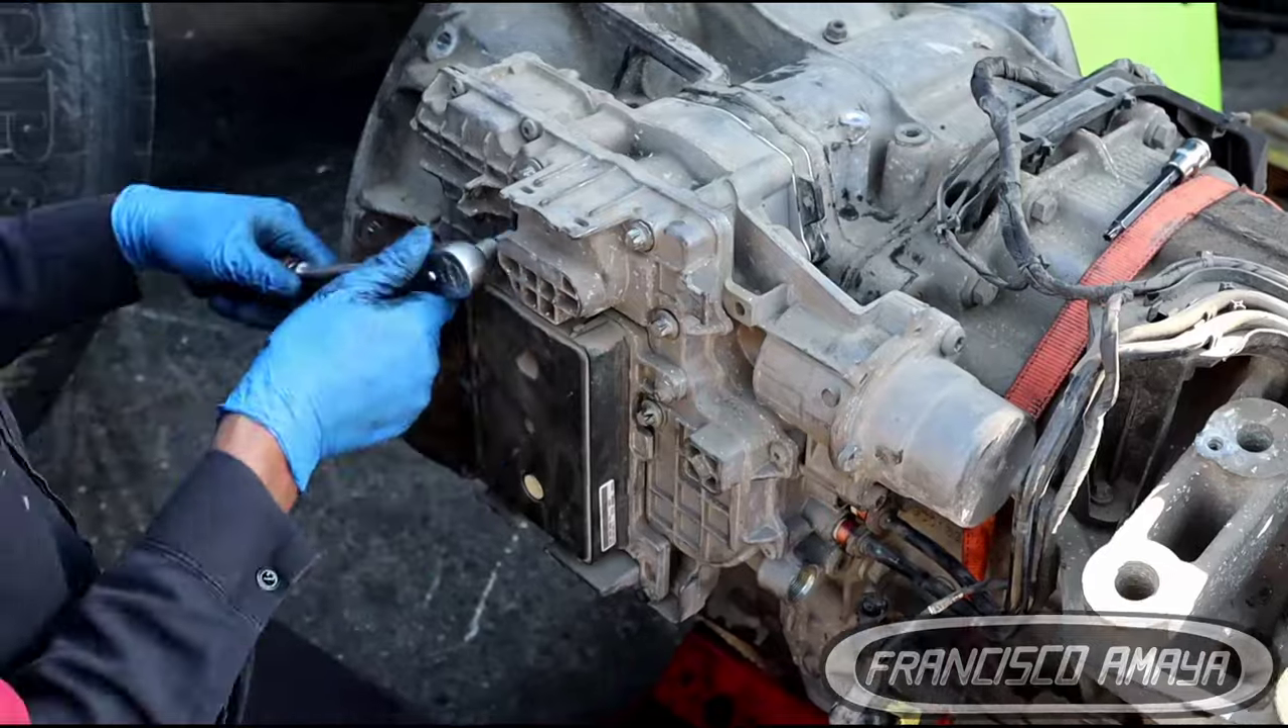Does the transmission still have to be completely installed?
Yes.